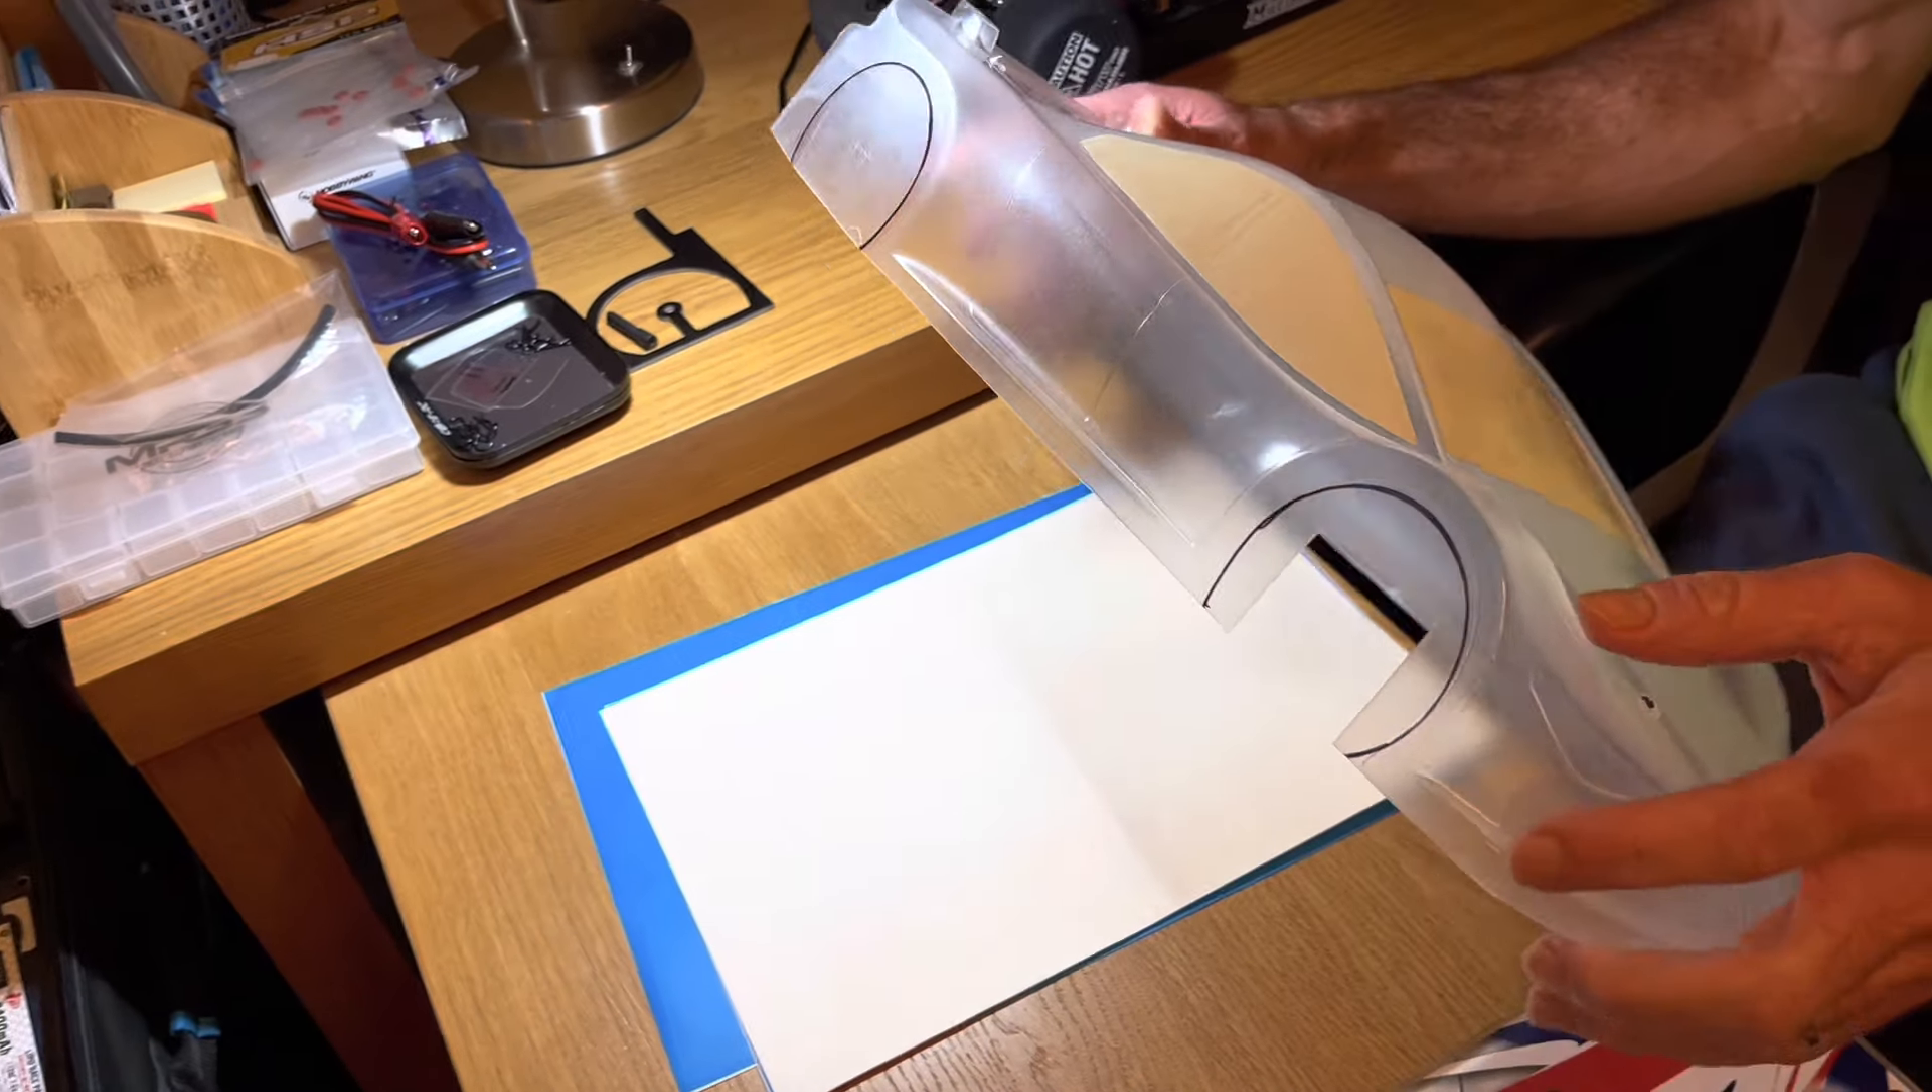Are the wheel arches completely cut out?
No.